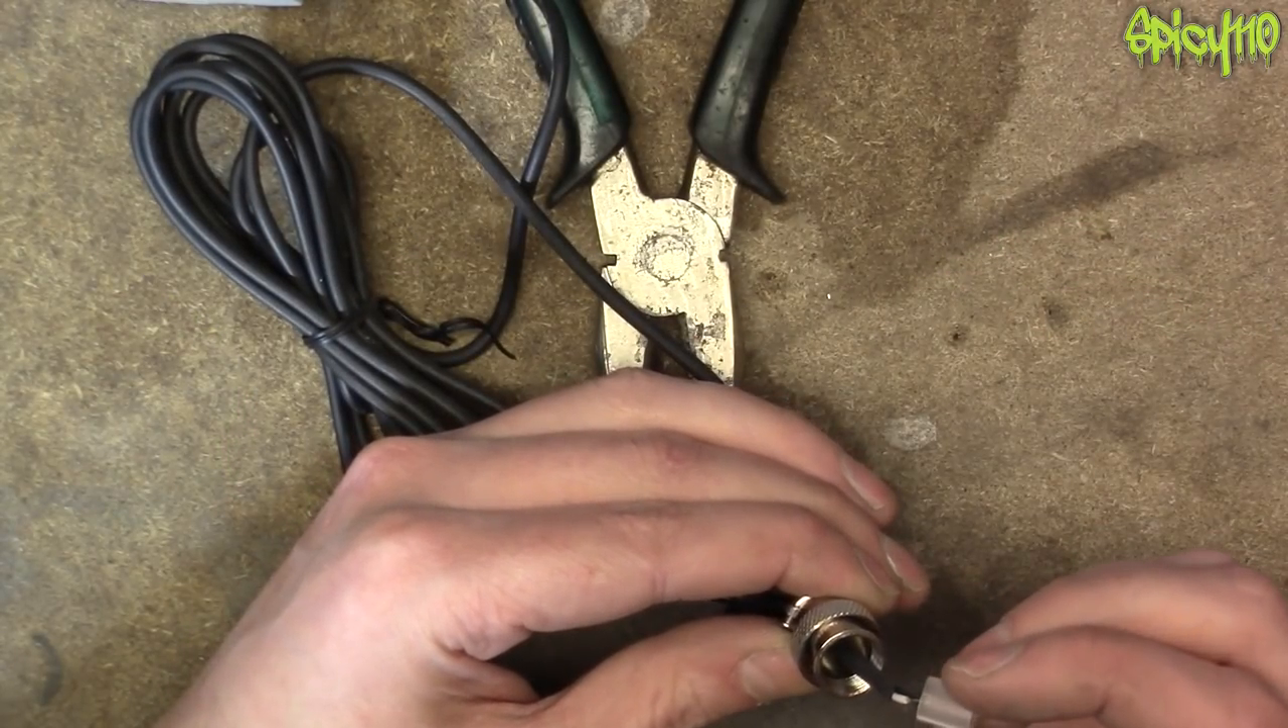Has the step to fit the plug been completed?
No.